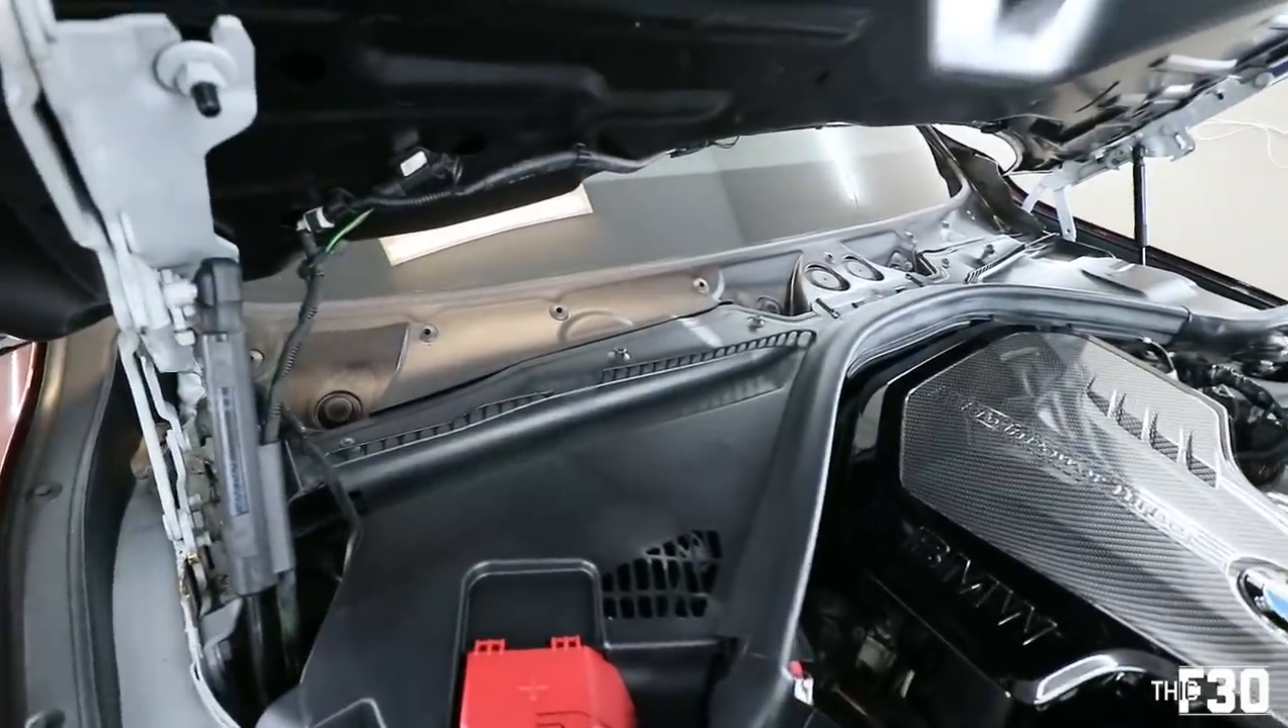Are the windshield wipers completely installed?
No.